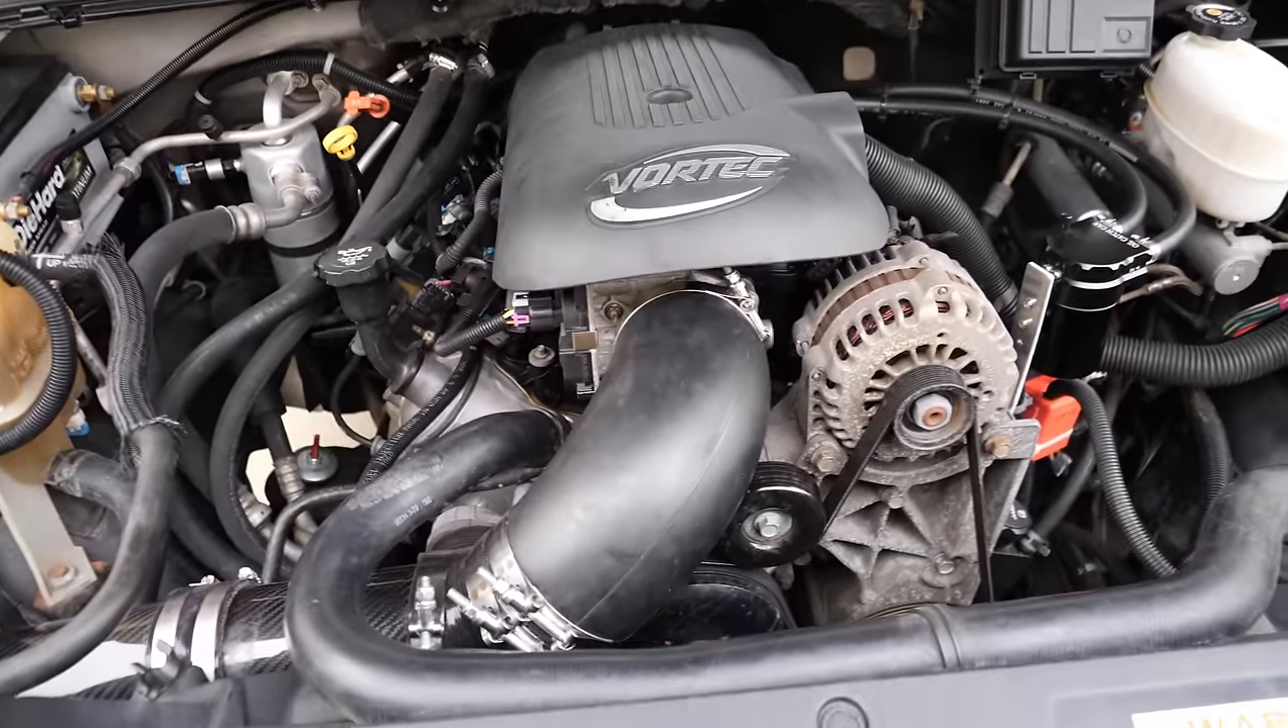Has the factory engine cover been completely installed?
Yes.